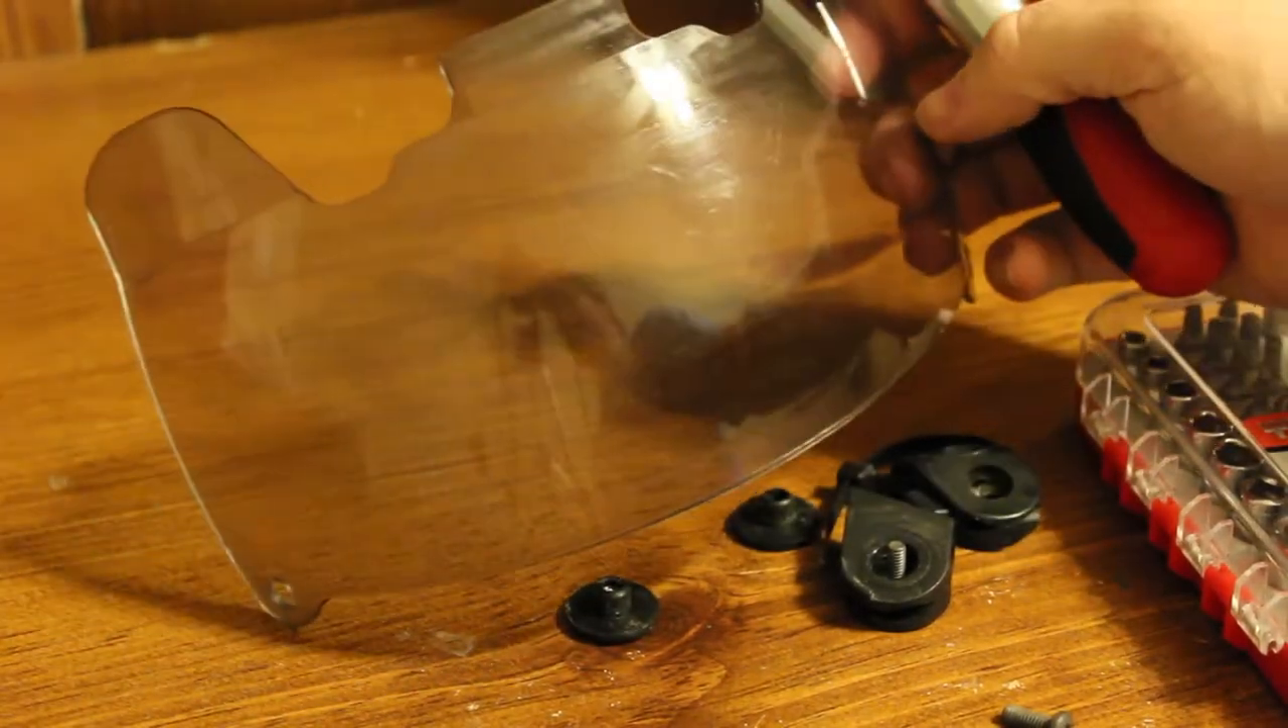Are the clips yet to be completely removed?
No.